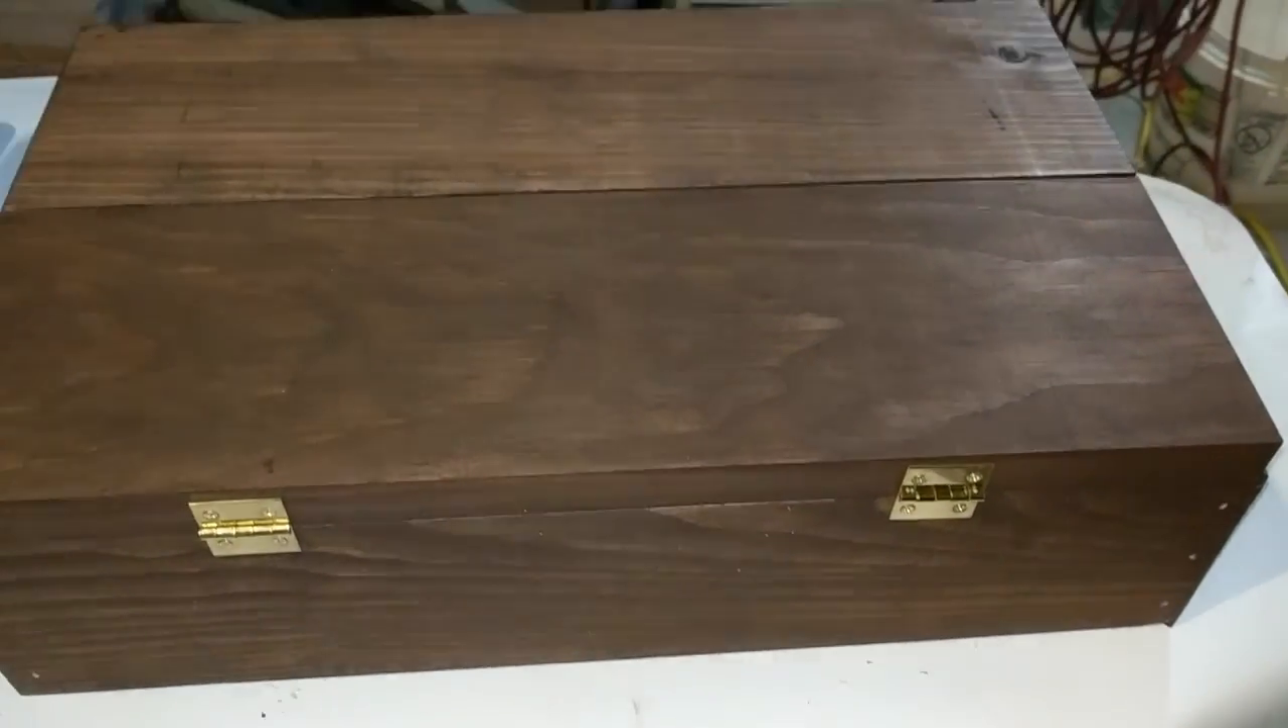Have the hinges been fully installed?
Yes.